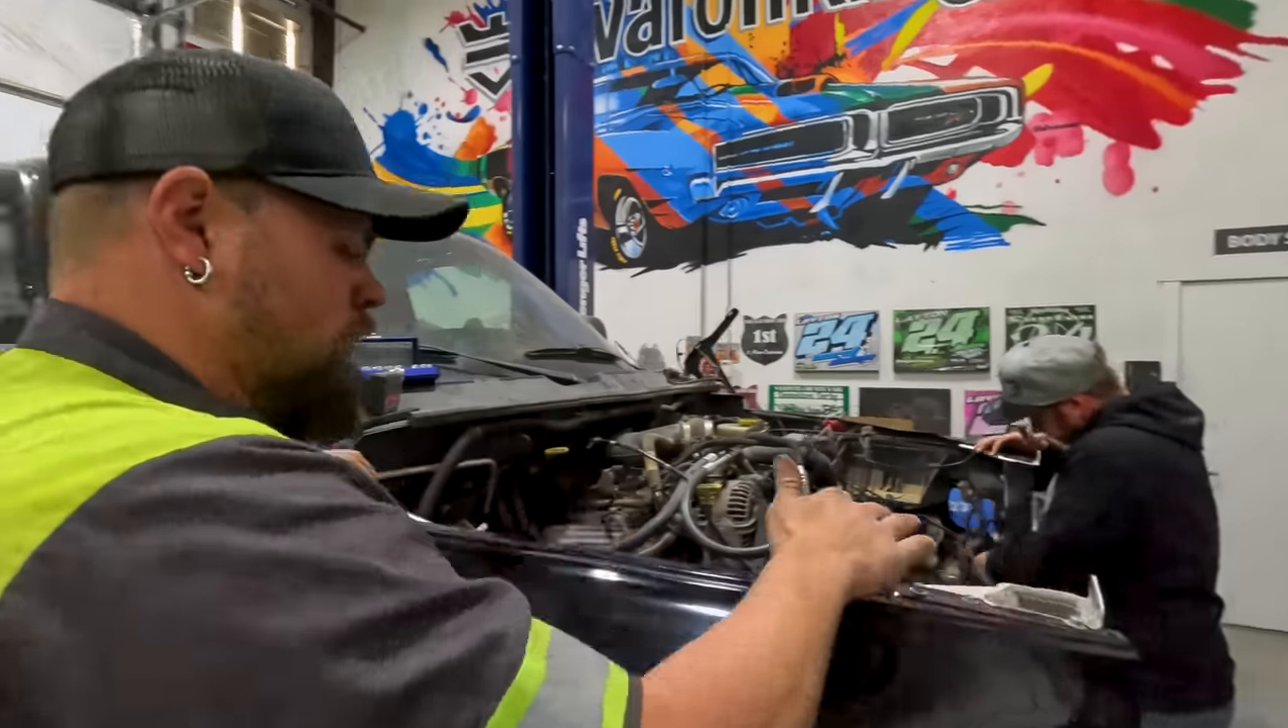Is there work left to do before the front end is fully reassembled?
Yes.